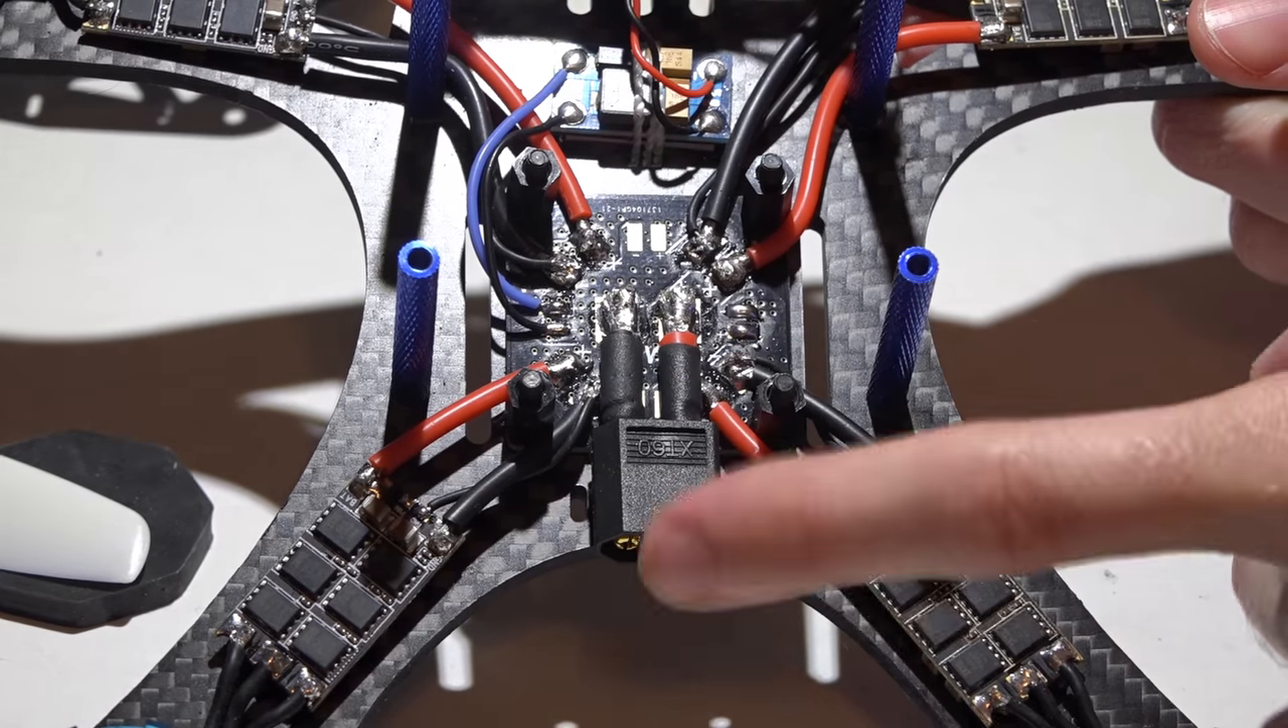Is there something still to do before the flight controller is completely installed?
Yes.